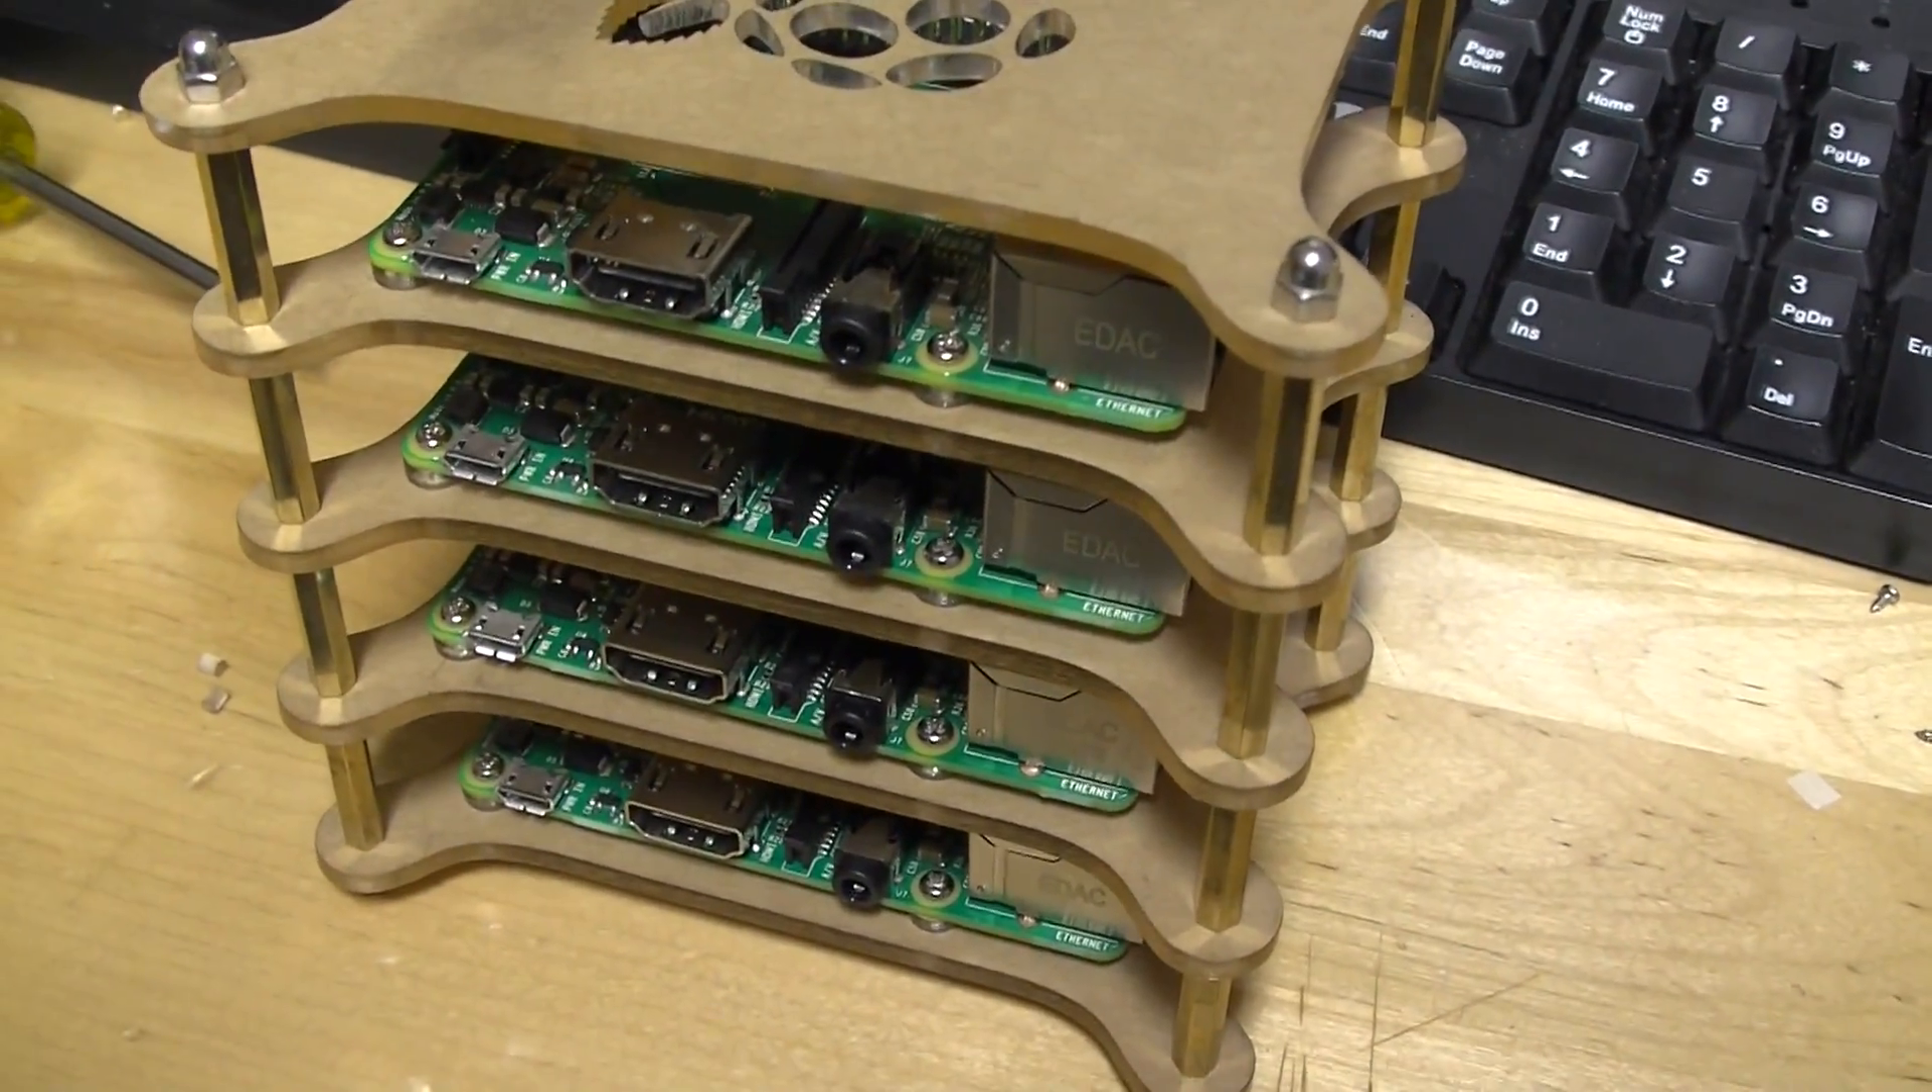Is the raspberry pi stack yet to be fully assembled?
No.